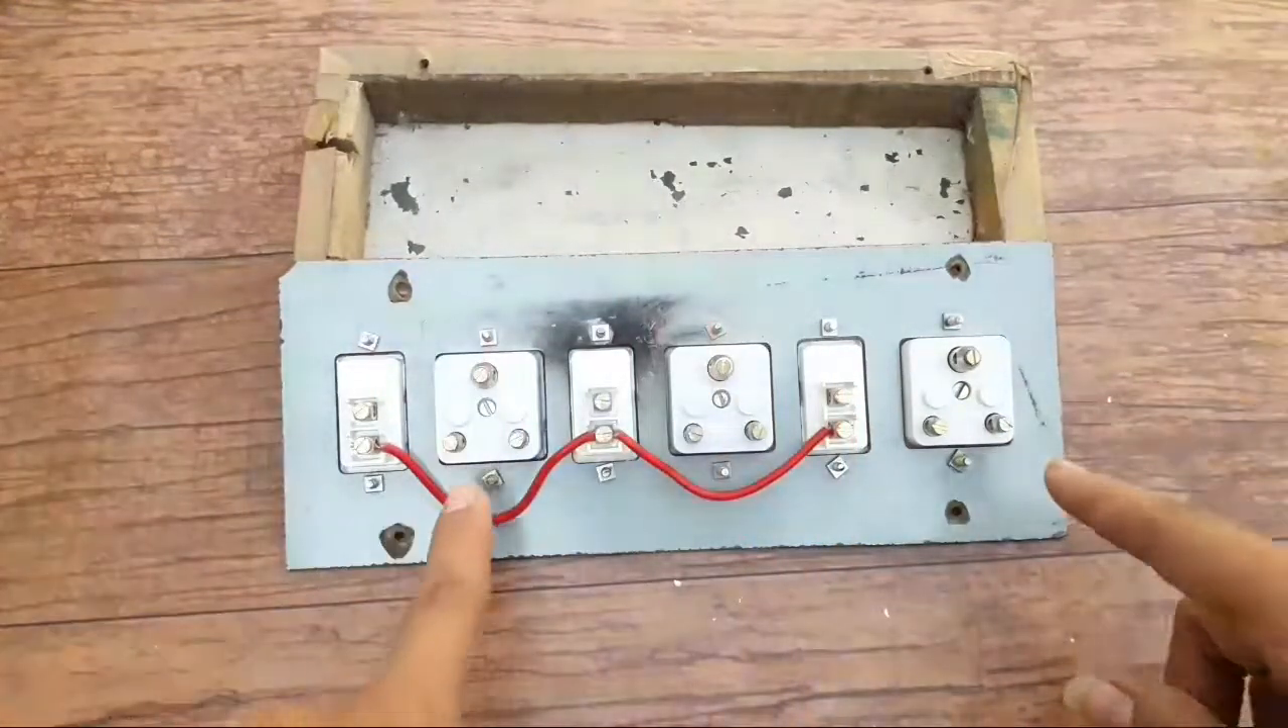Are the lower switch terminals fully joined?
Yes.